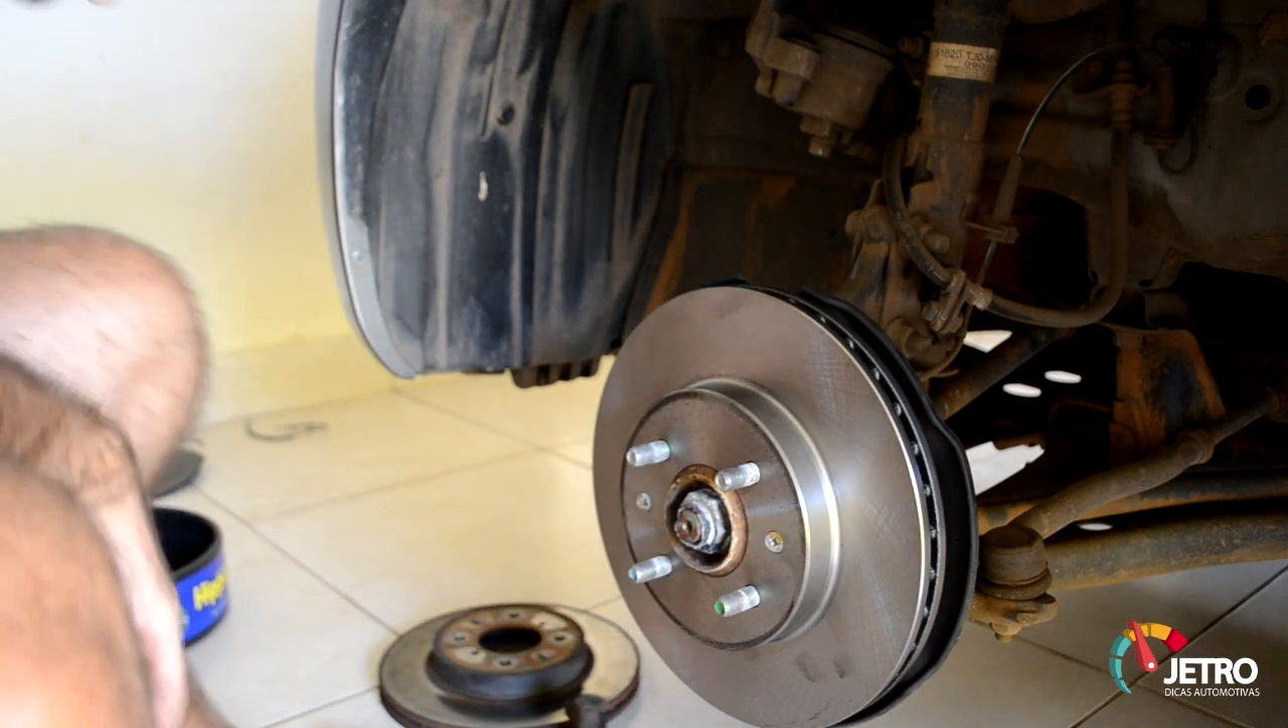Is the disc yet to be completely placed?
No.